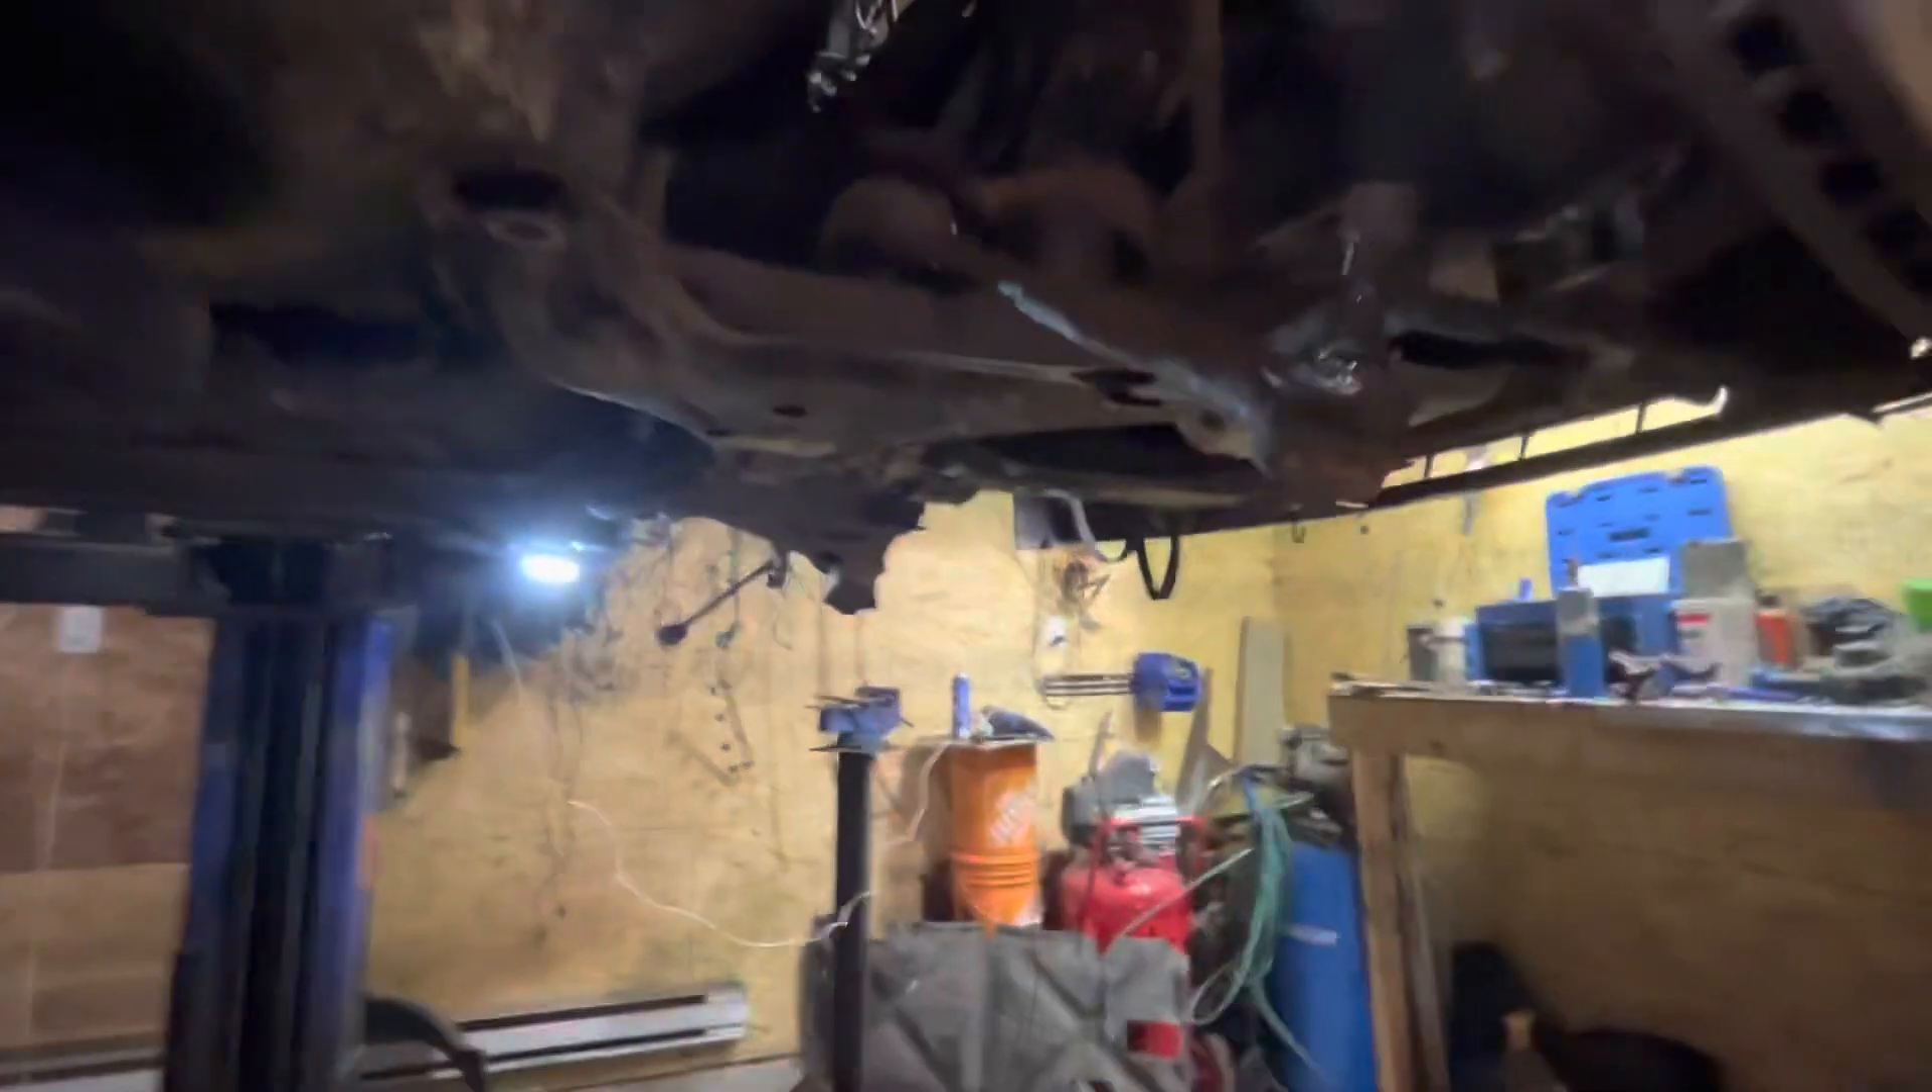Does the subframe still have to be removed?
Yes.